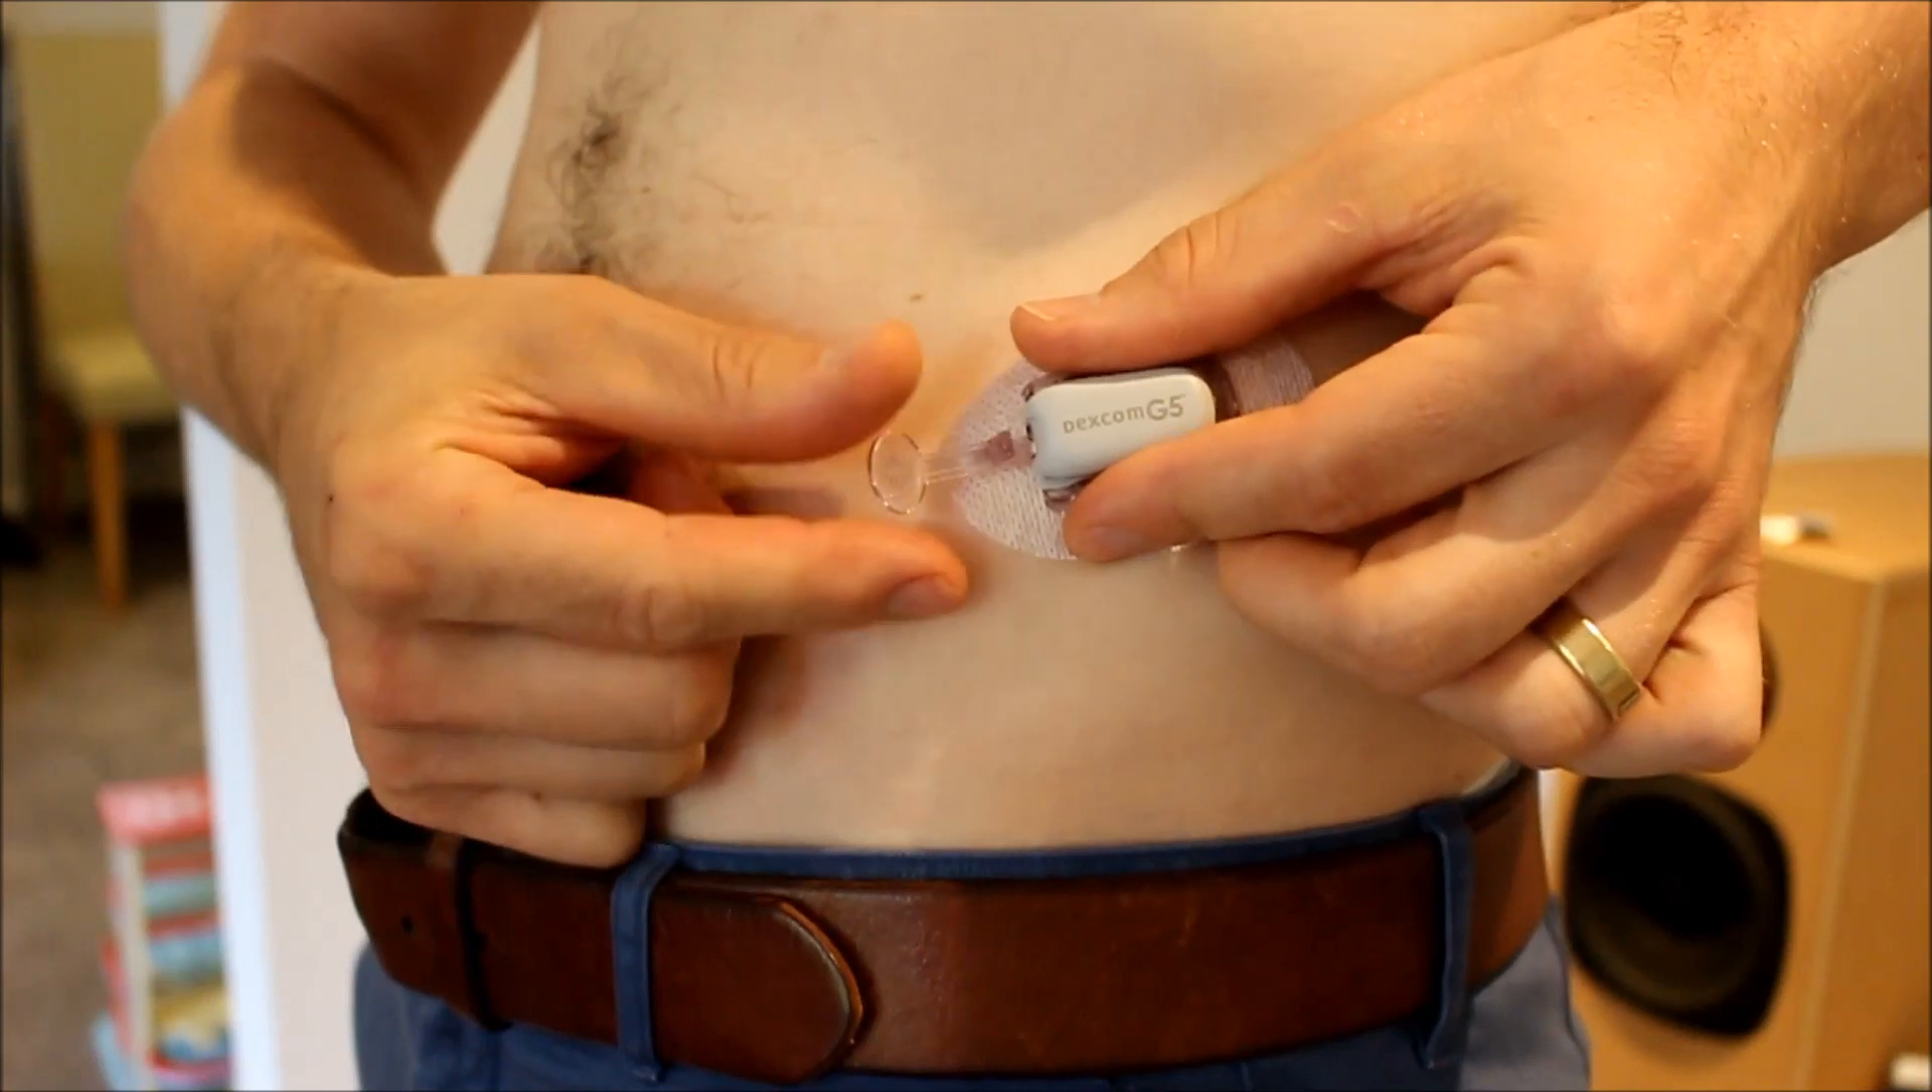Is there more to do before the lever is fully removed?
Yes.